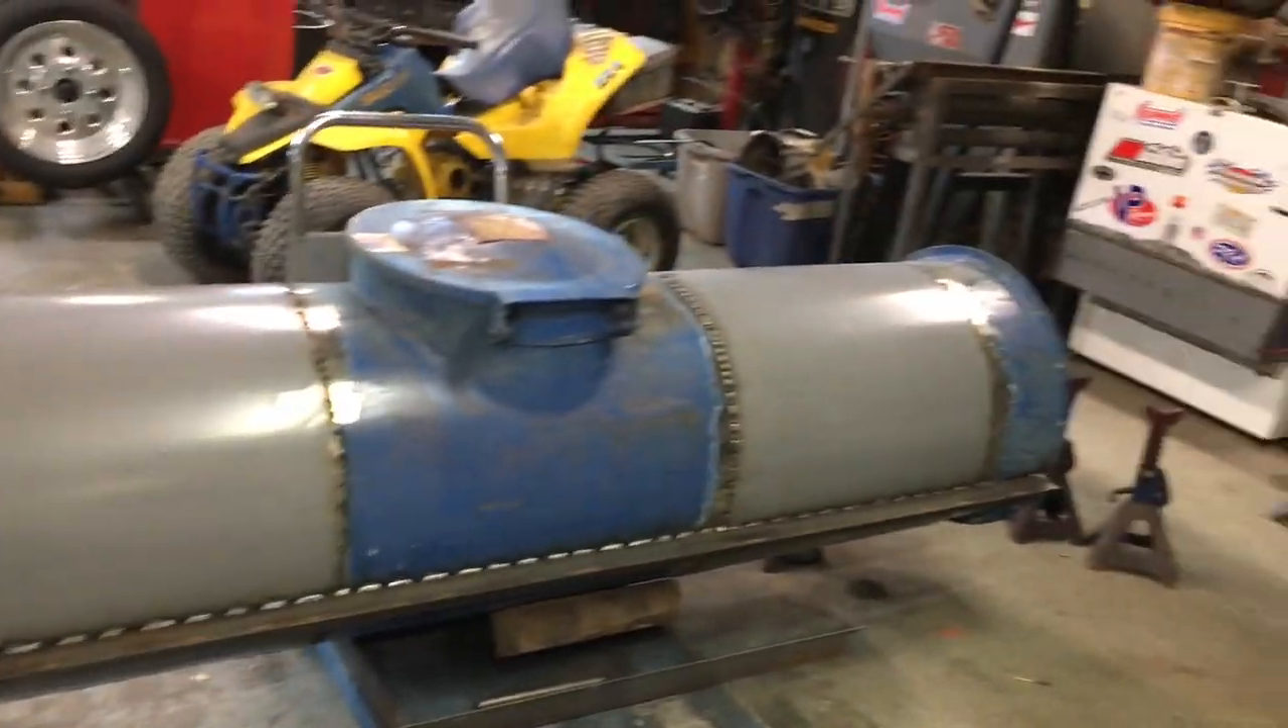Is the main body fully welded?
Yes.